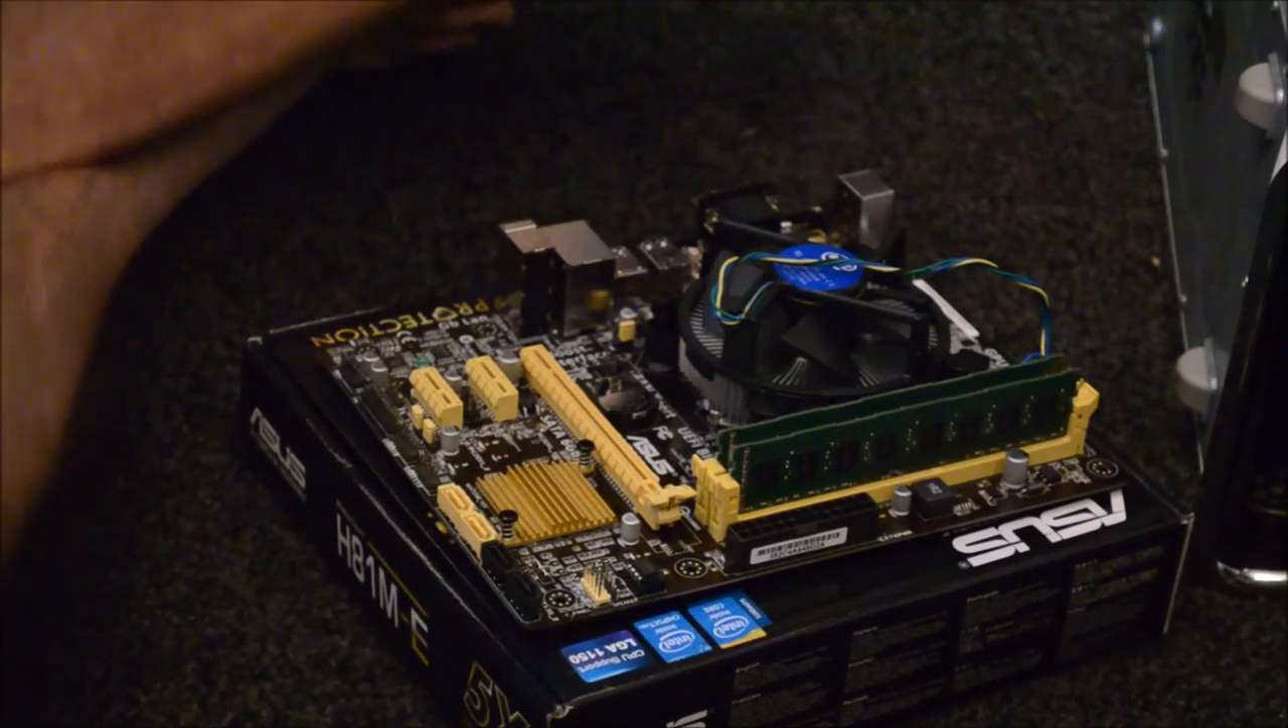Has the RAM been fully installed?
Yes.